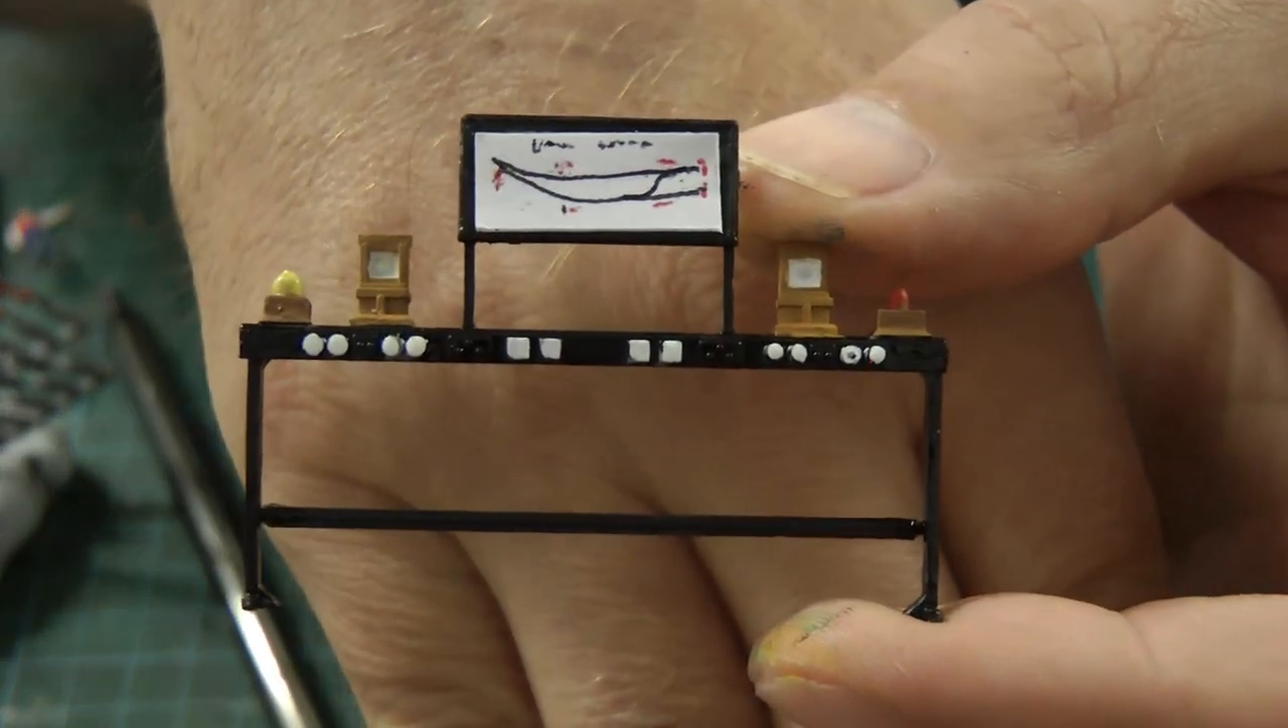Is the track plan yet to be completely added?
No.